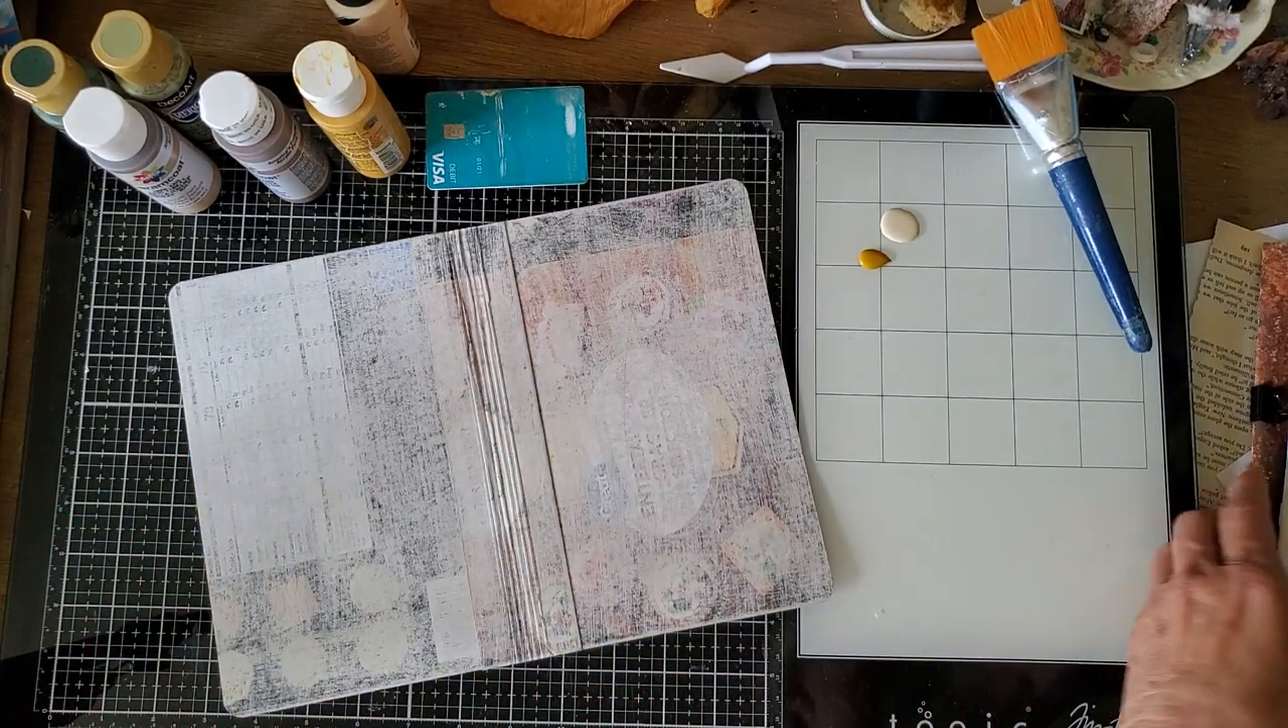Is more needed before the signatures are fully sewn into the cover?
Yes.